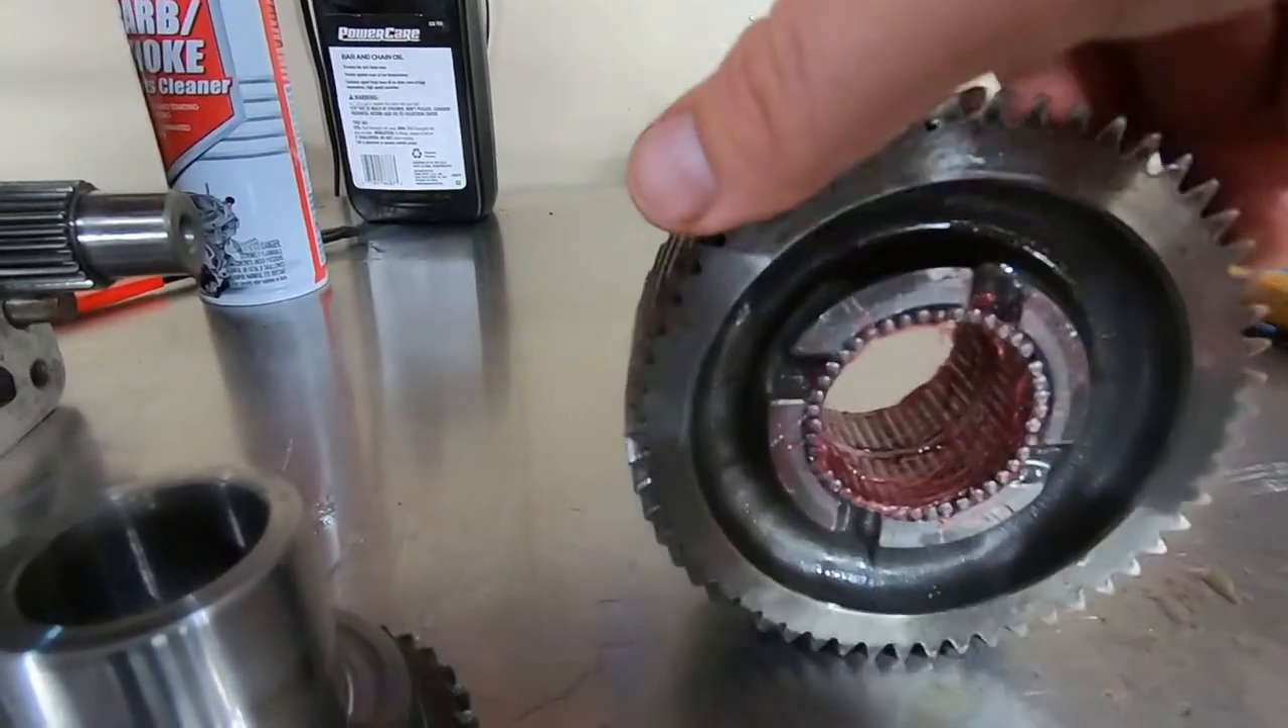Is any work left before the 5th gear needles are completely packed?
No.